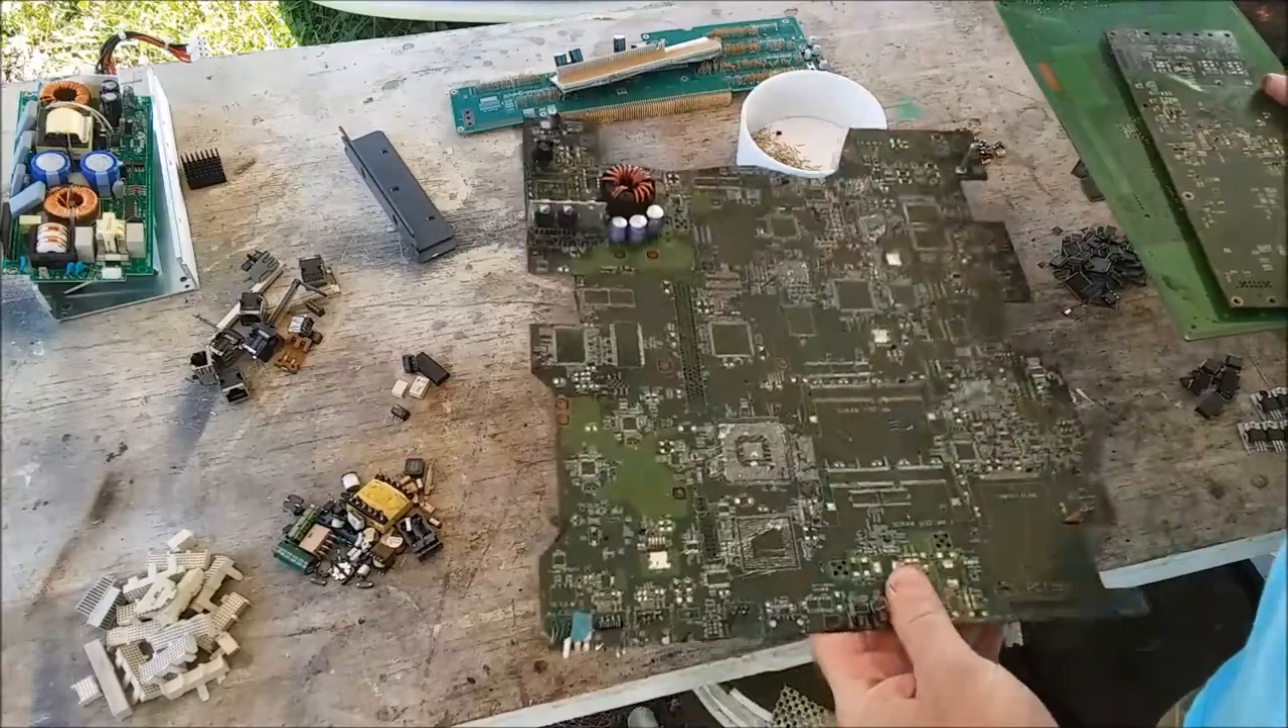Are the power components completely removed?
No.